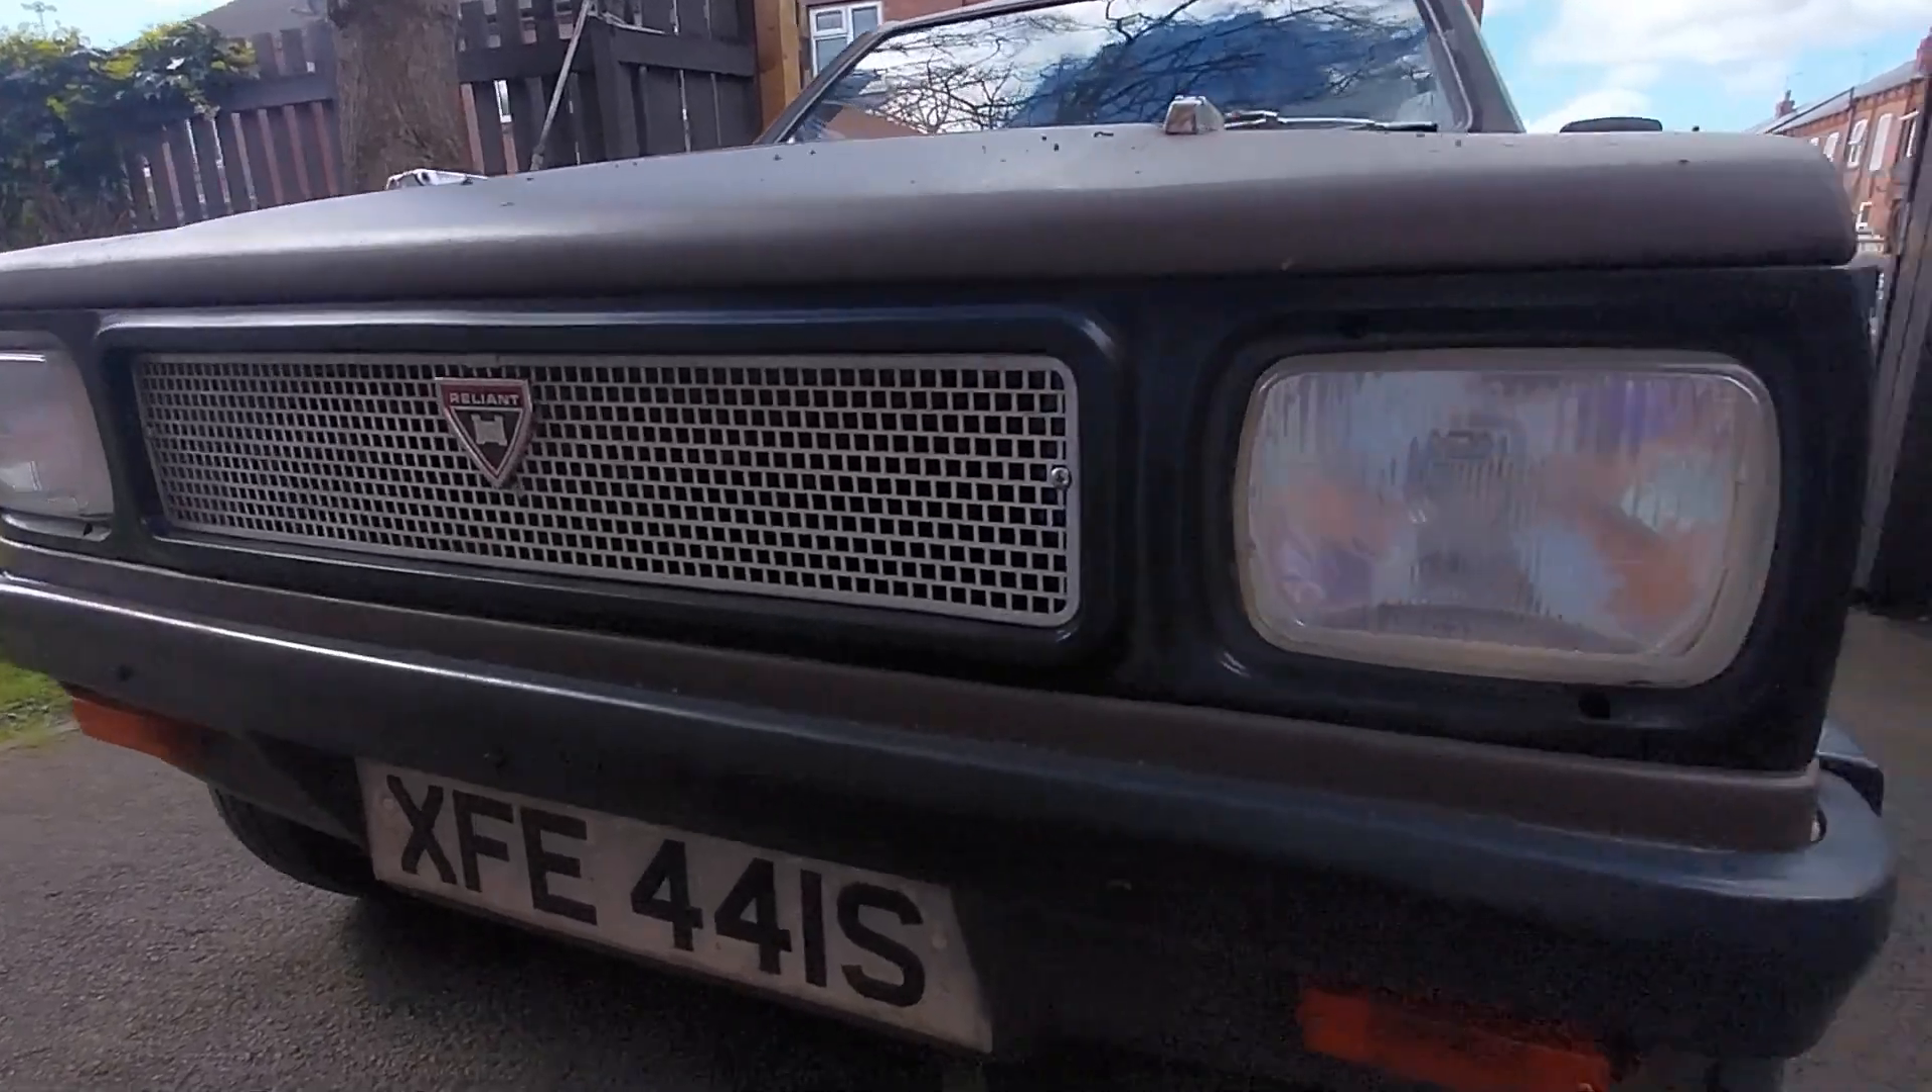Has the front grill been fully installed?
Yes.